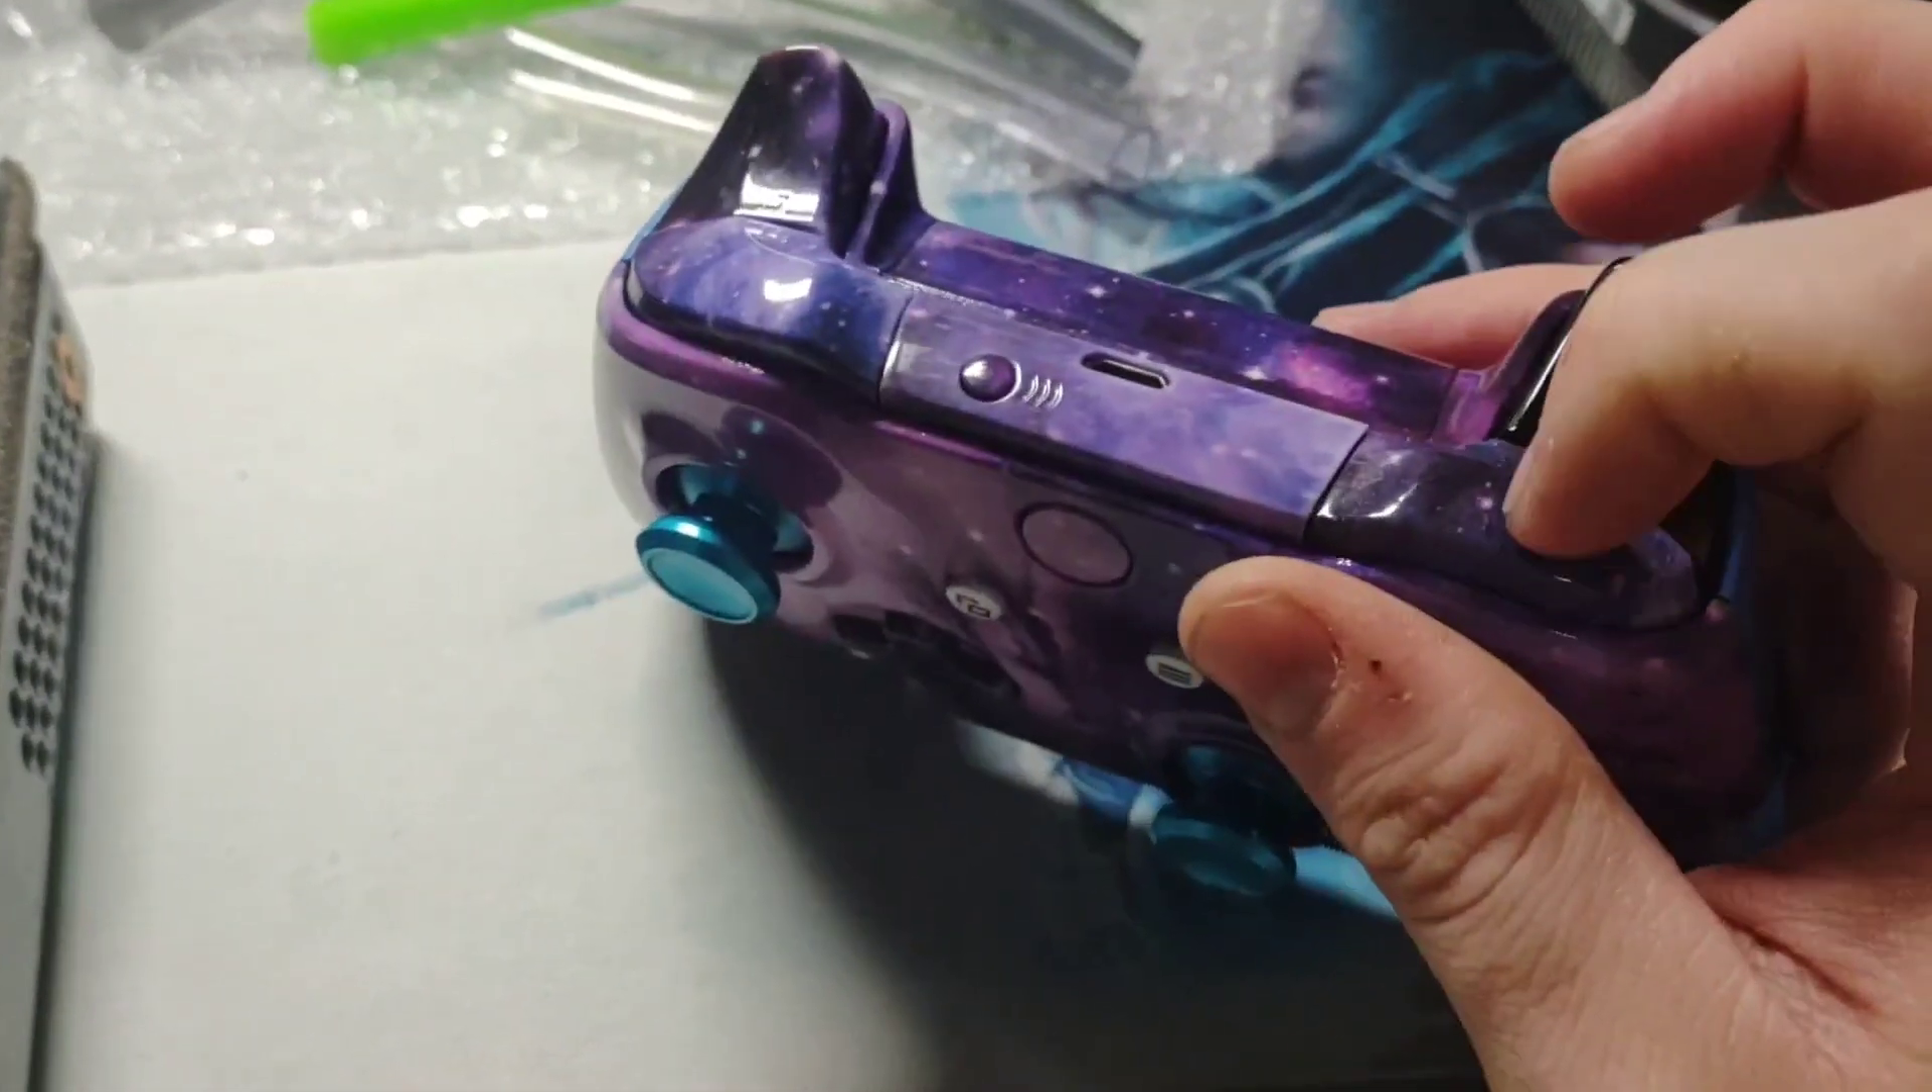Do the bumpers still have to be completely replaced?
No.